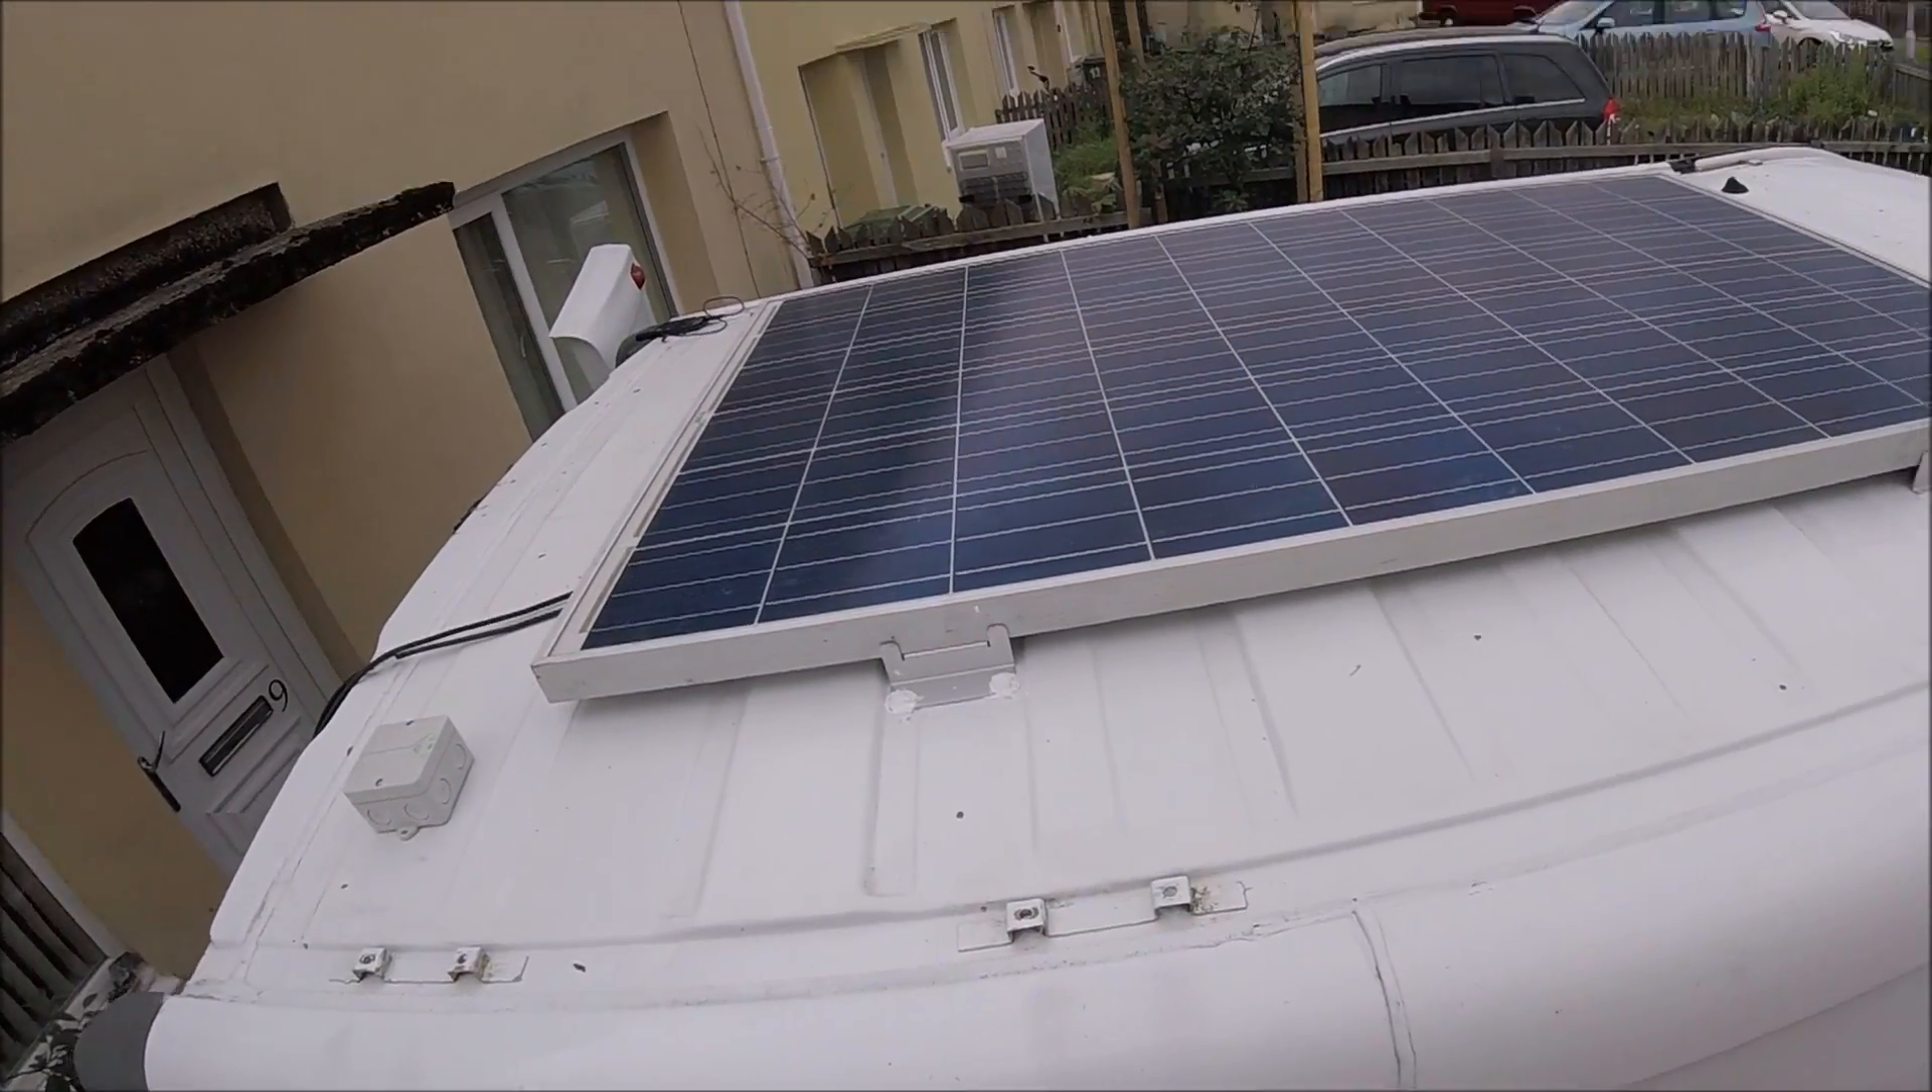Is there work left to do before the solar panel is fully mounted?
No.